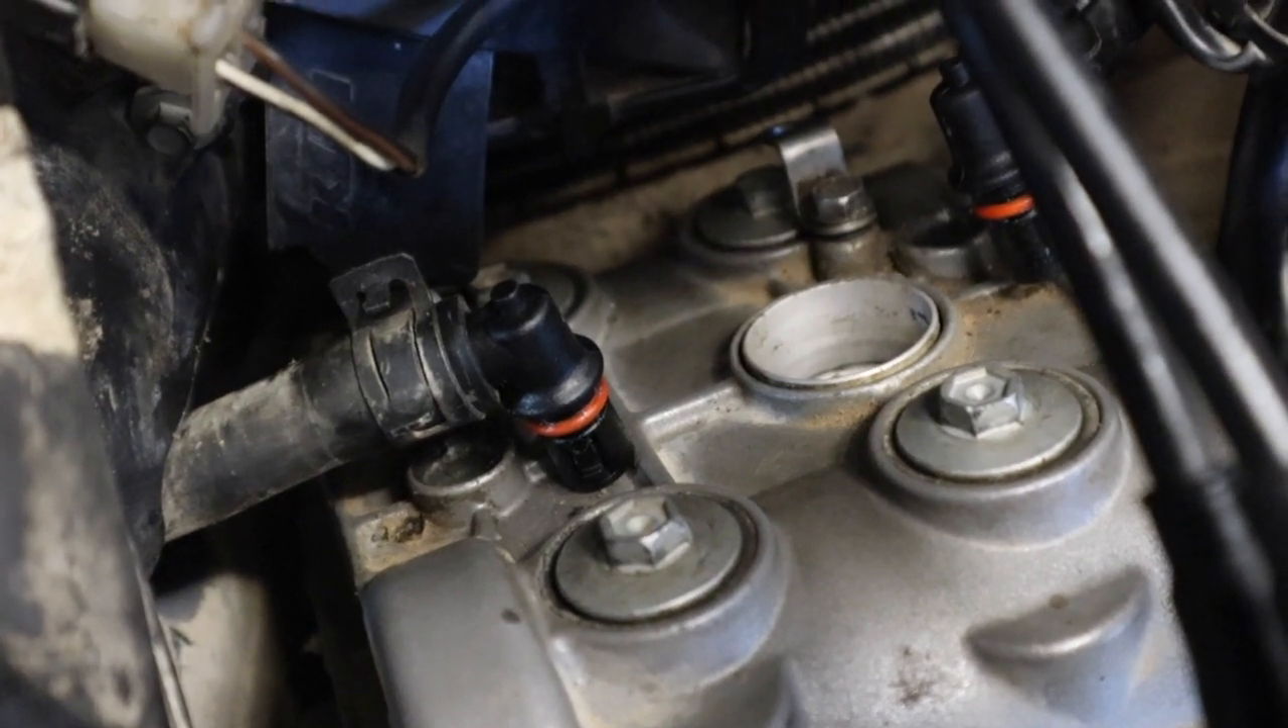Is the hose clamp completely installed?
Yes.